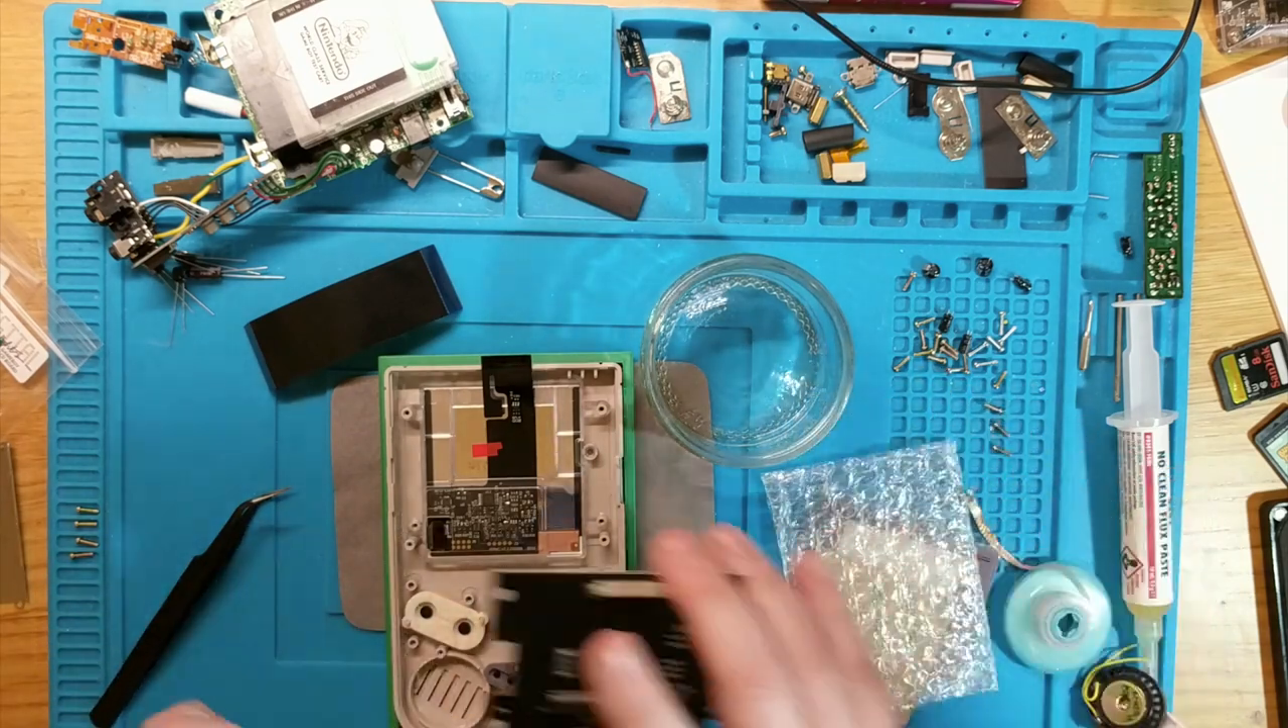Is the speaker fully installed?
No.